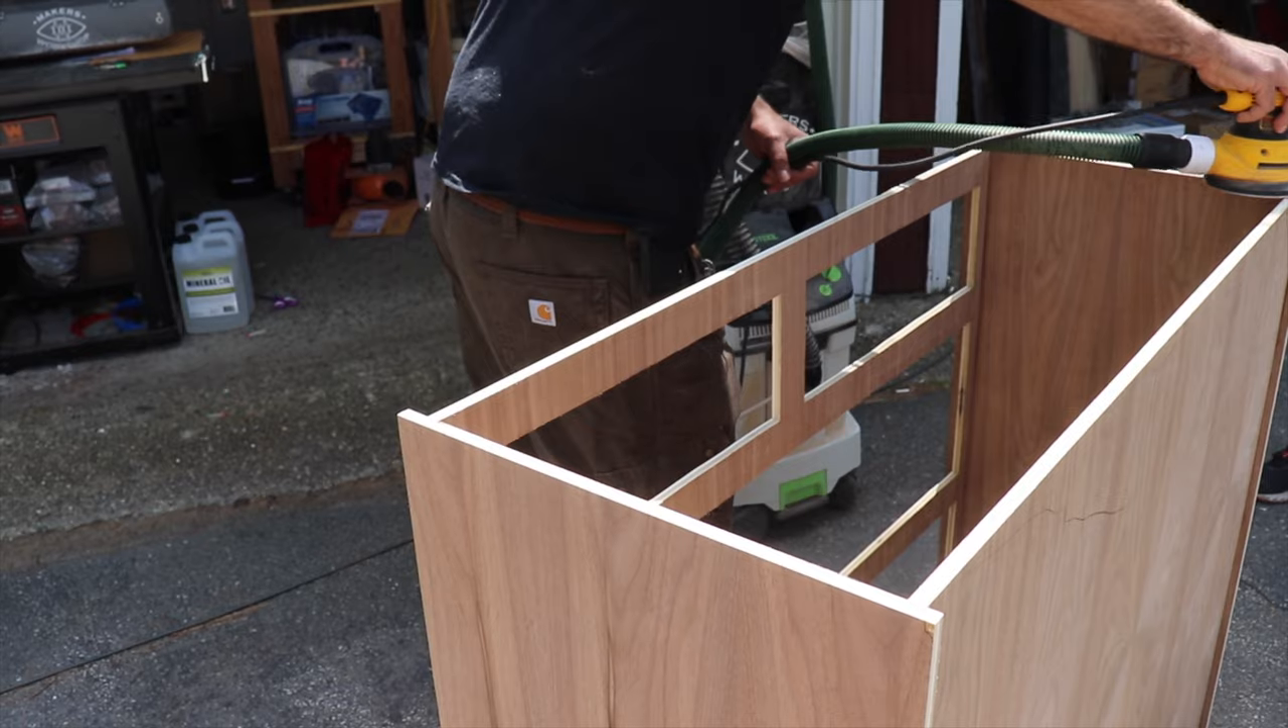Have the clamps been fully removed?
Yes.